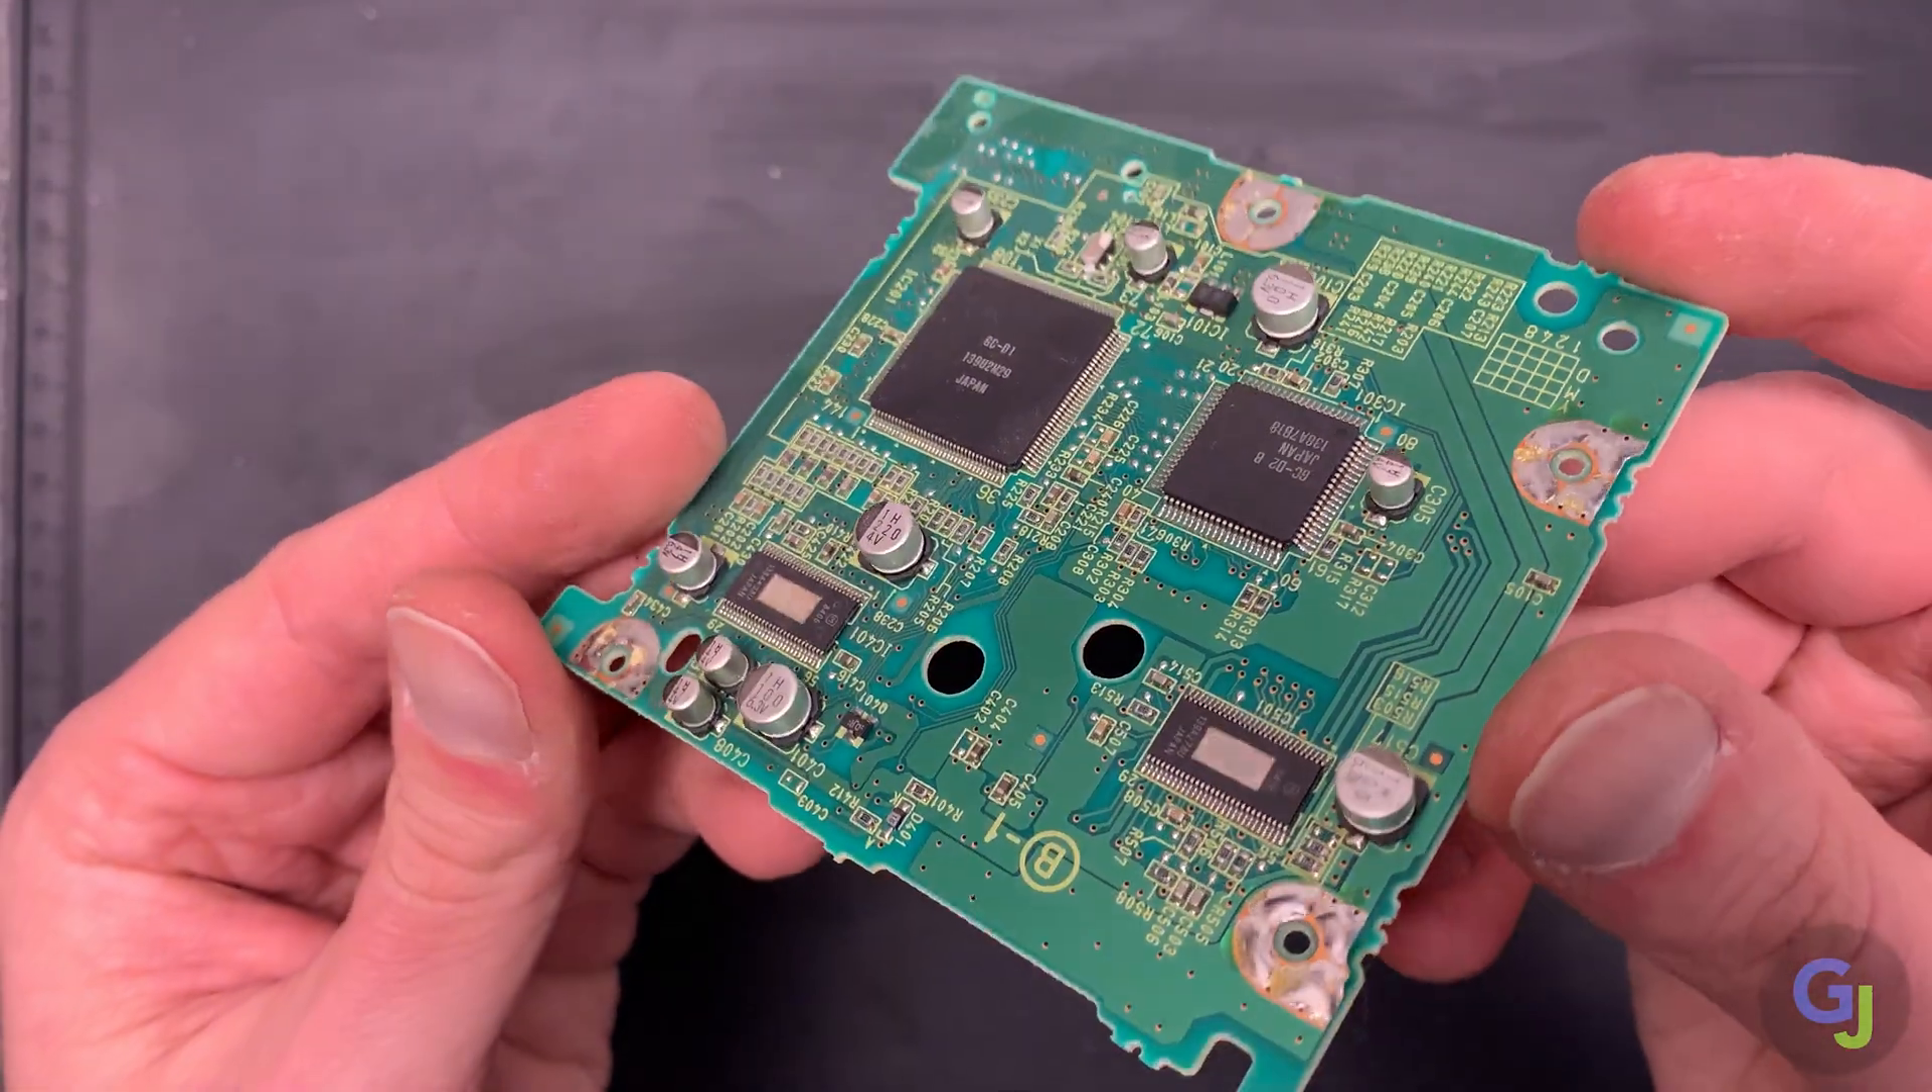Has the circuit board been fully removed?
Yes.